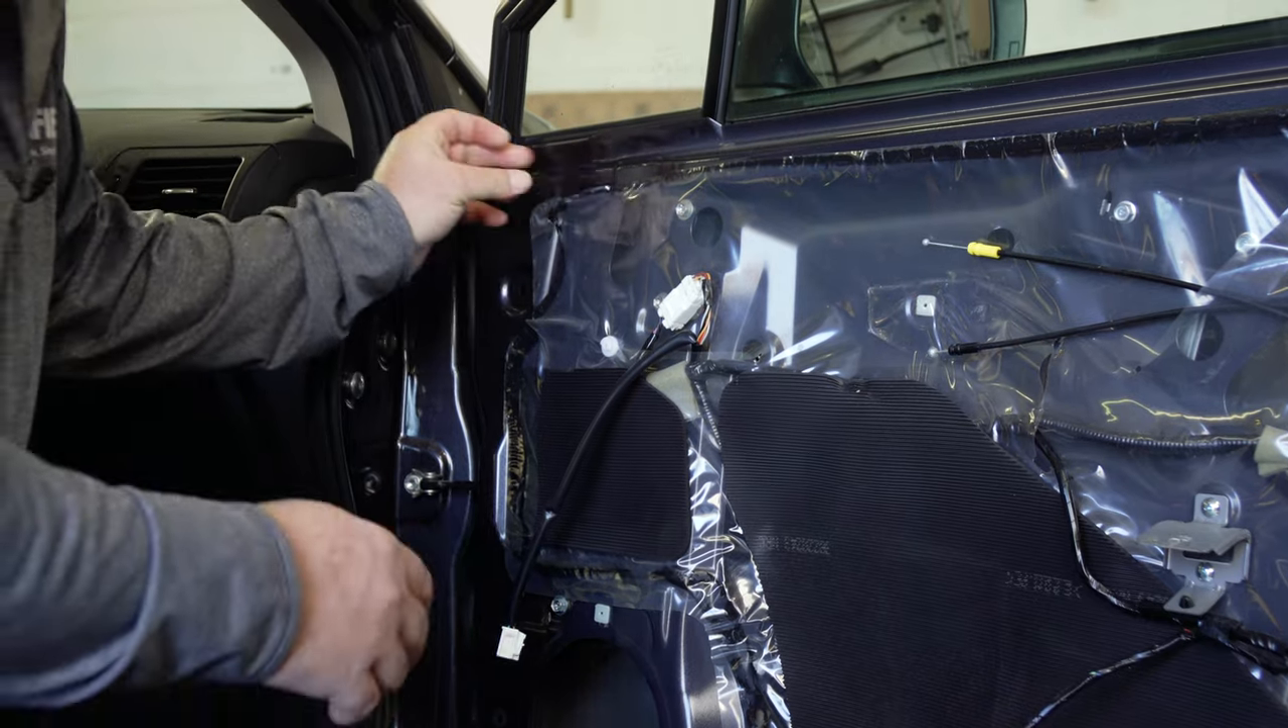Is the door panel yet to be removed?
No.